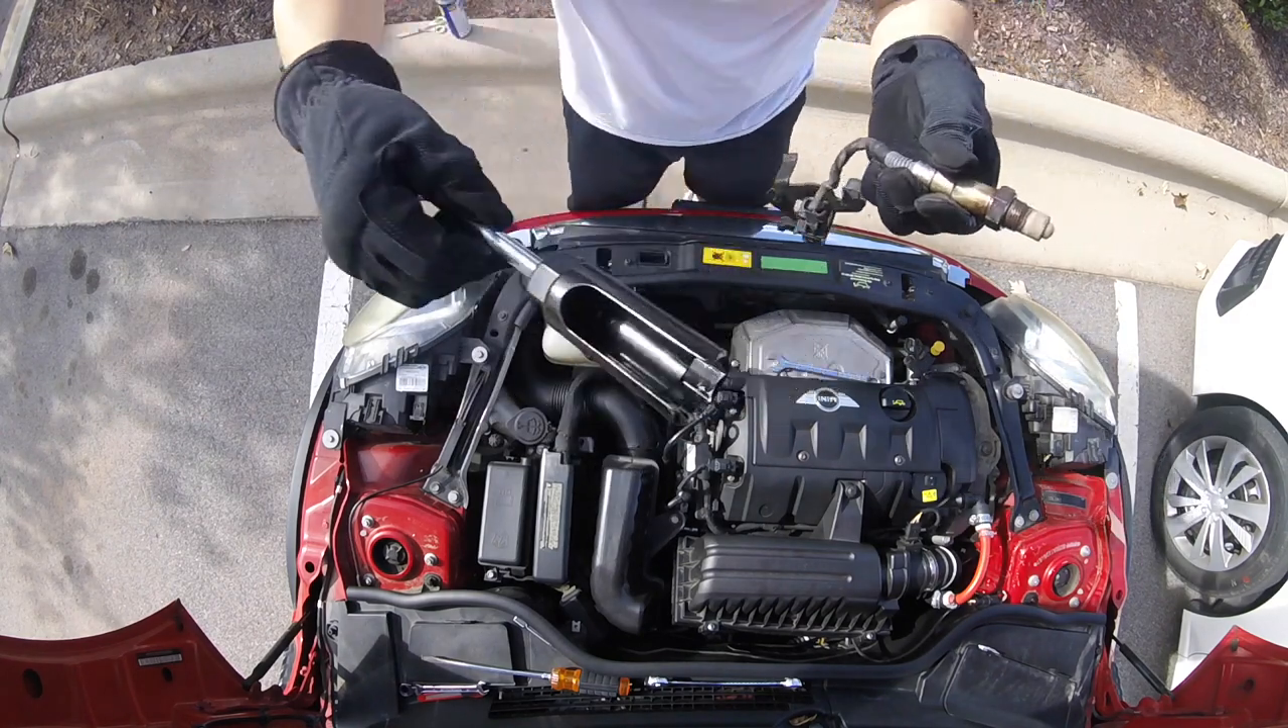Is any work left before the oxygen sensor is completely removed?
No.